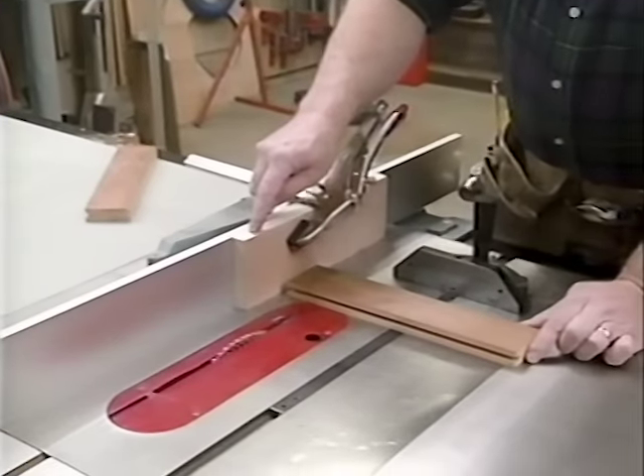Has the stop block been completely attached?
Yes.